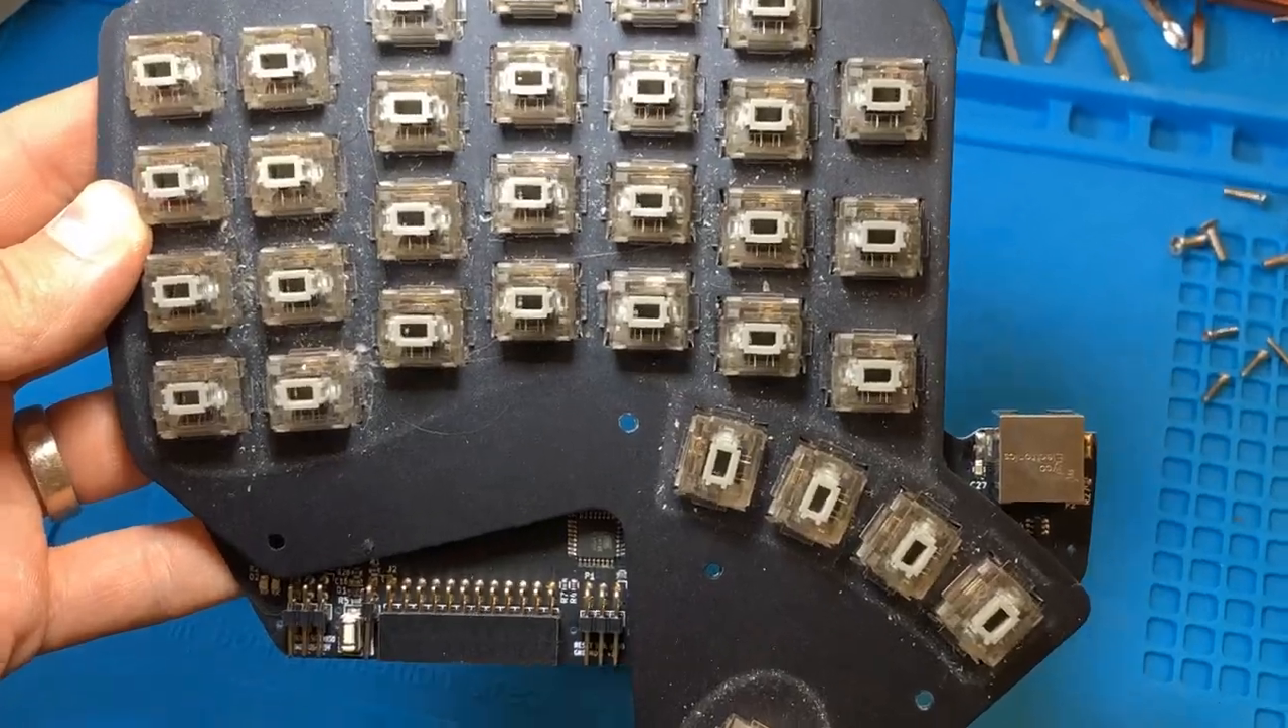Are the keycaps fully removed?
Yes.